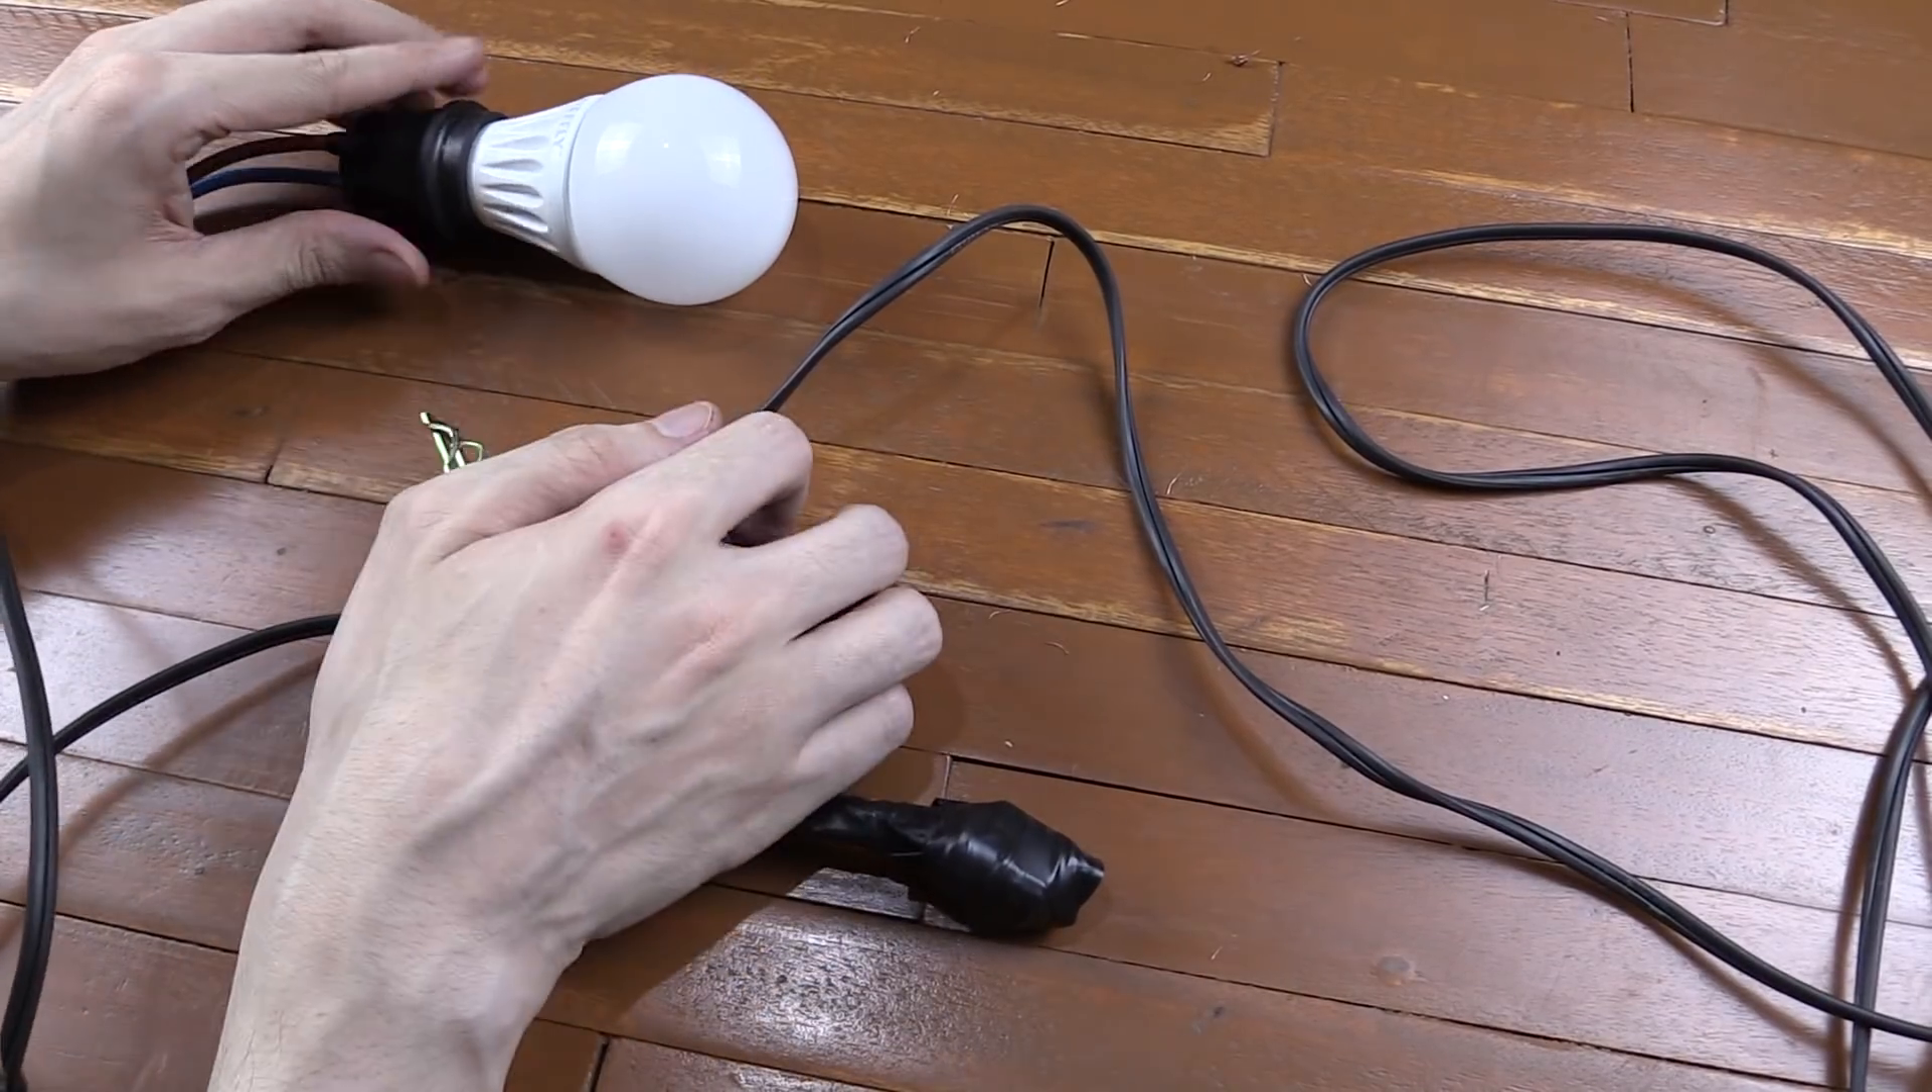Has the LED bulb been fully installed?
Yes.